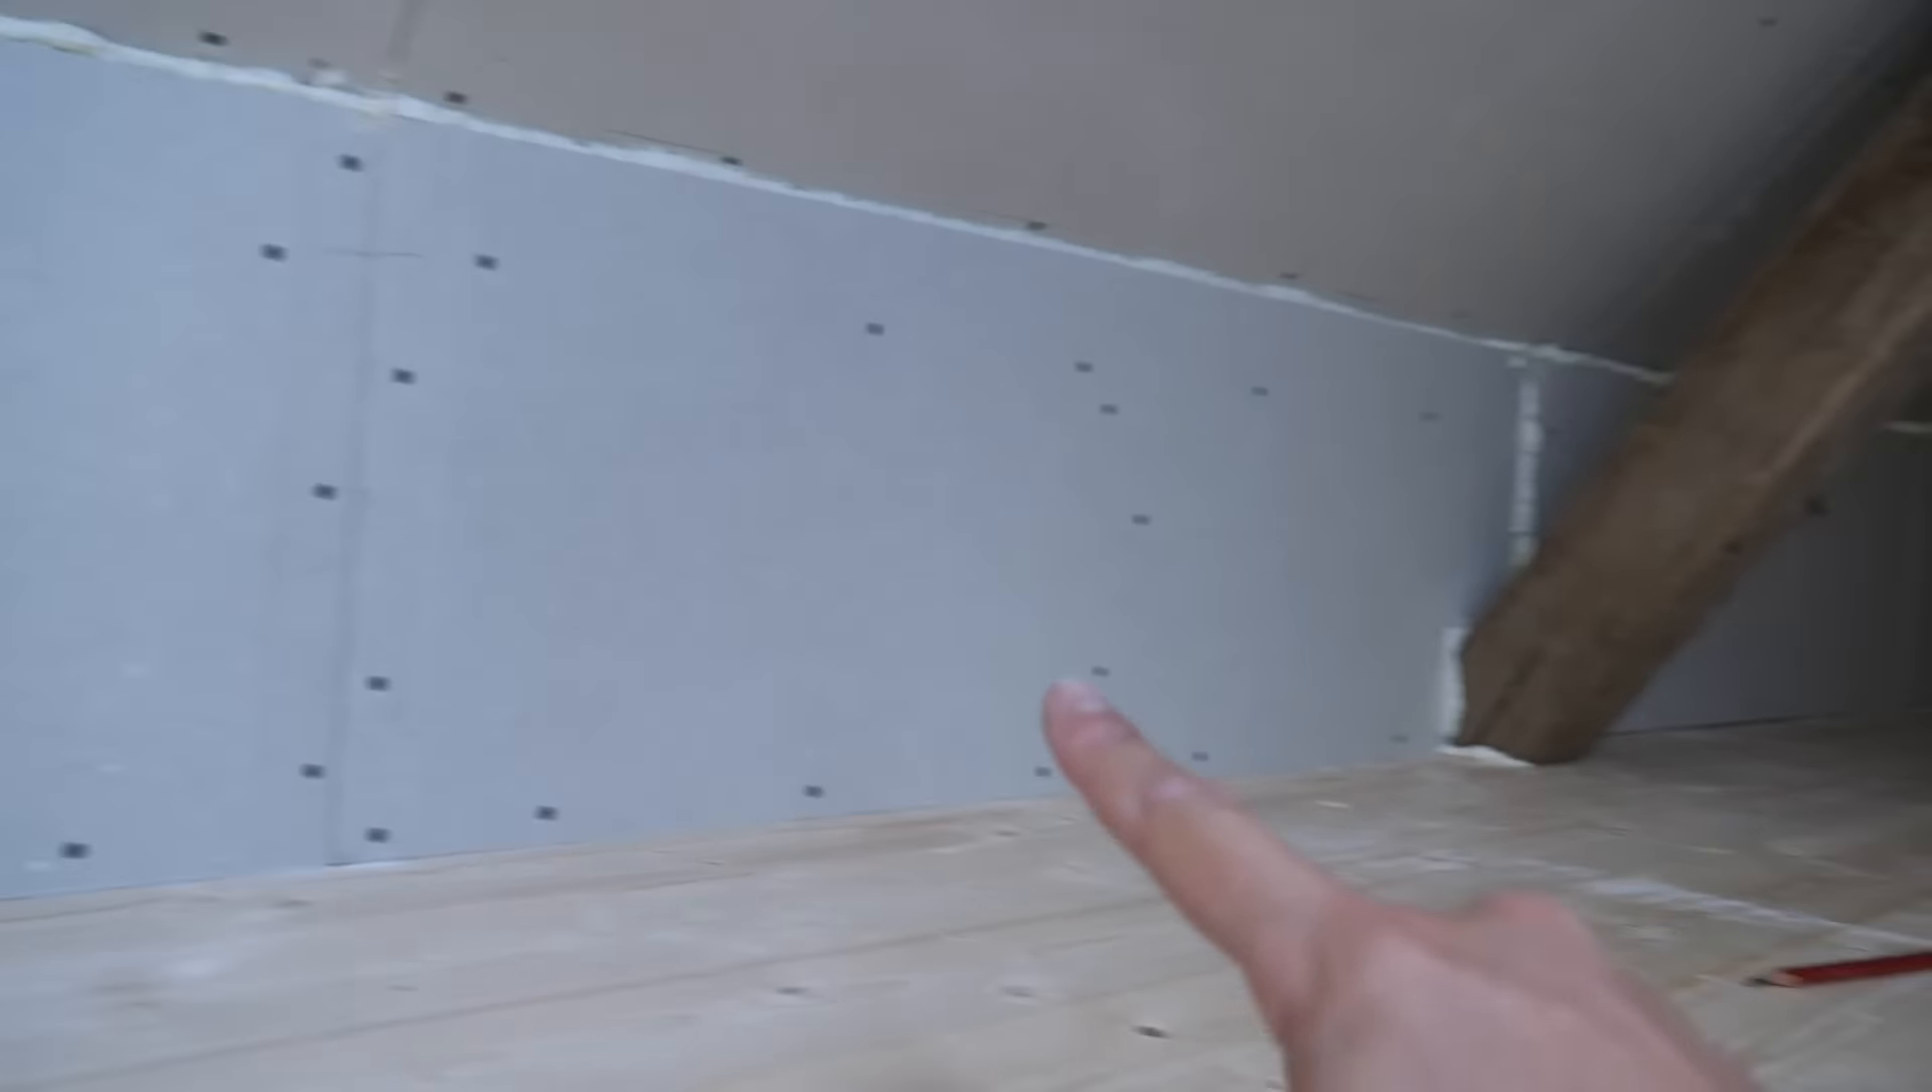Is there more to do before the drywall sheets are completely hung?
No.